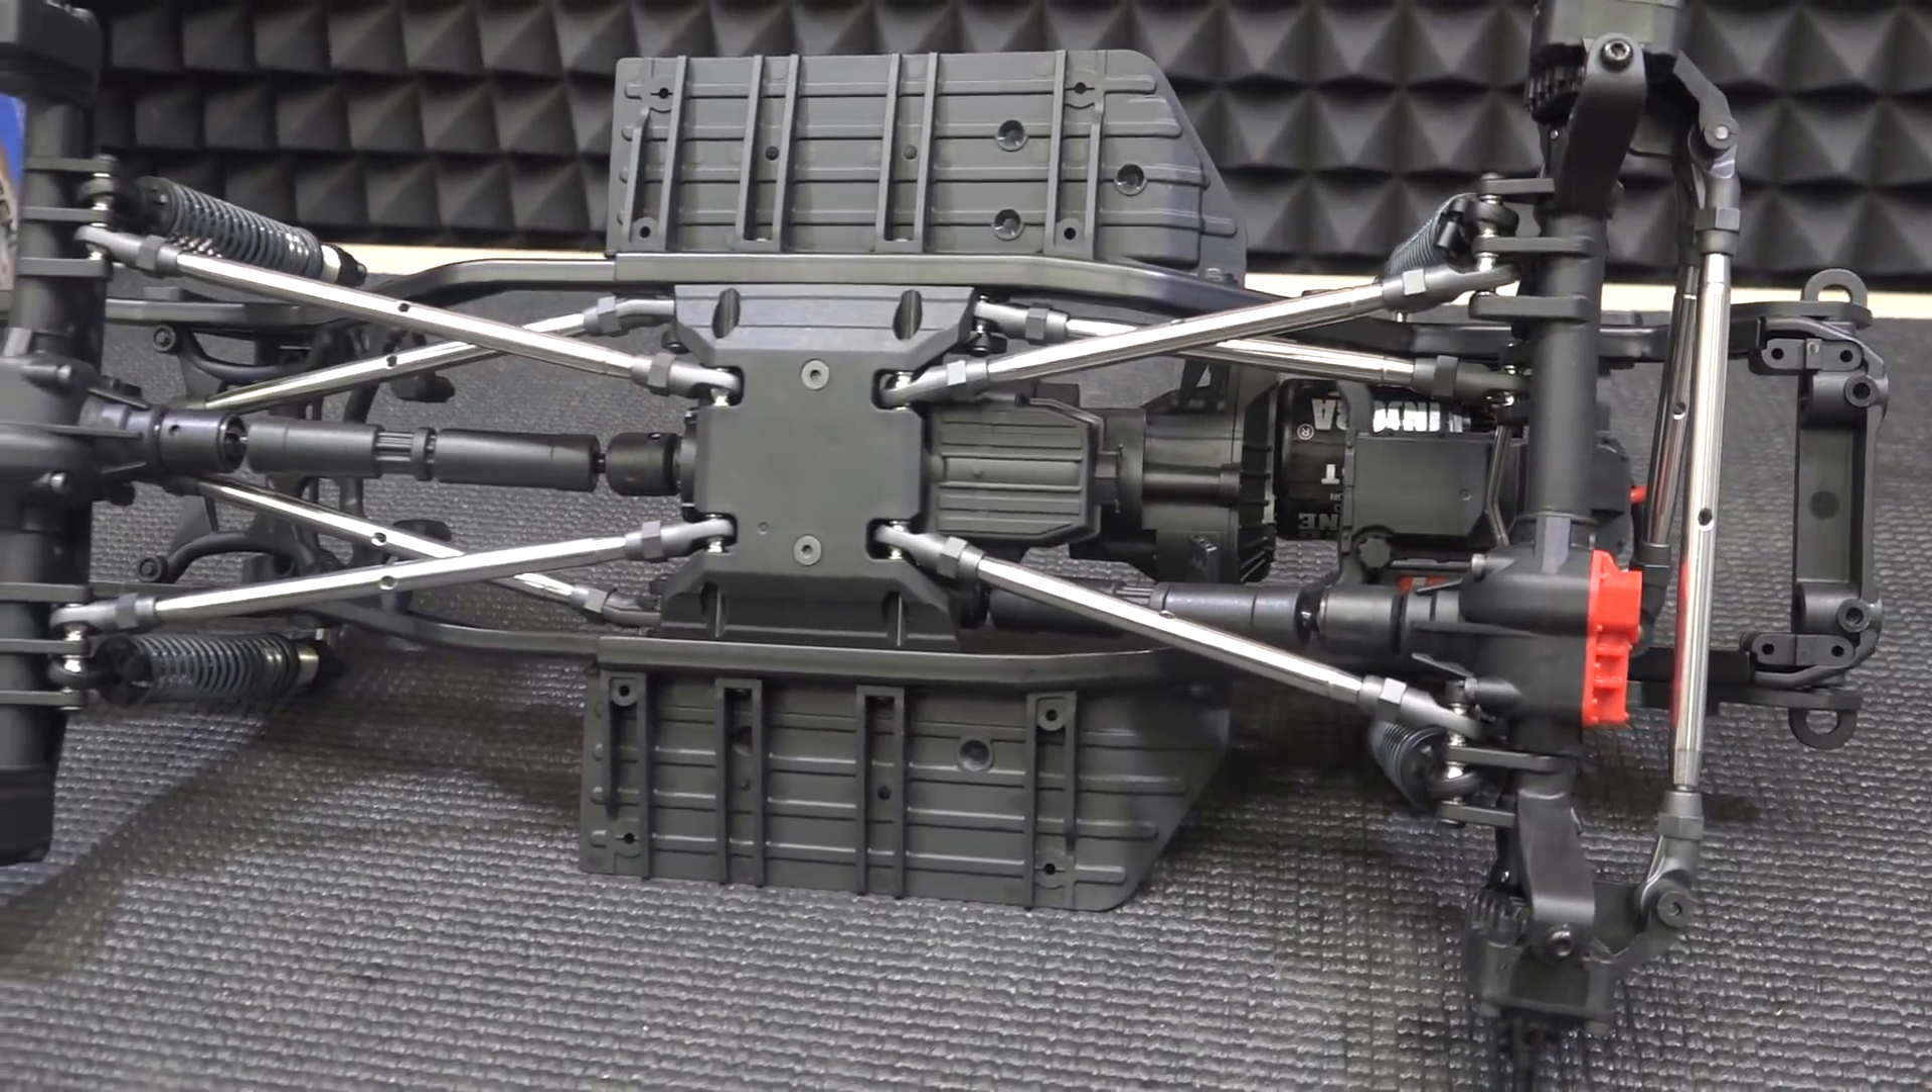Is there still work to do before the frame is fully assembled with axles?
No.